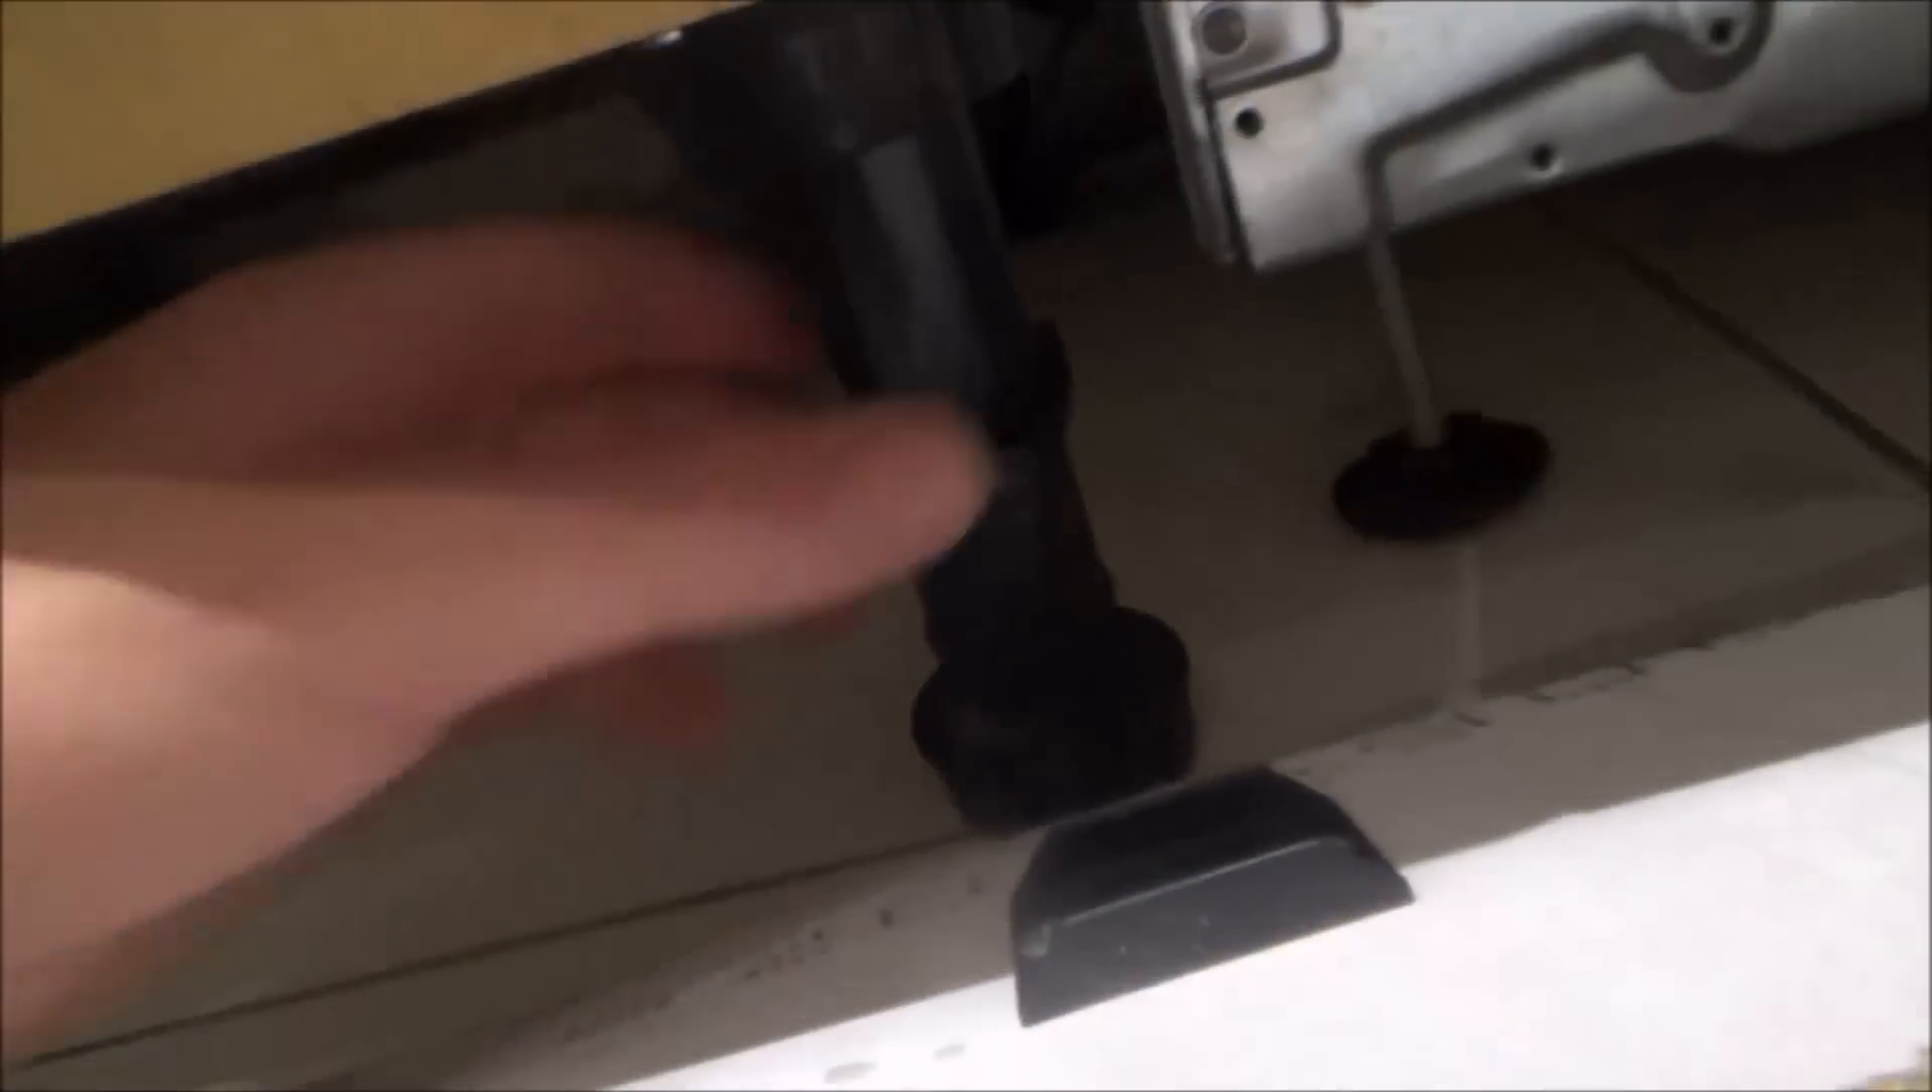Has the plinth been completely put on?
No.